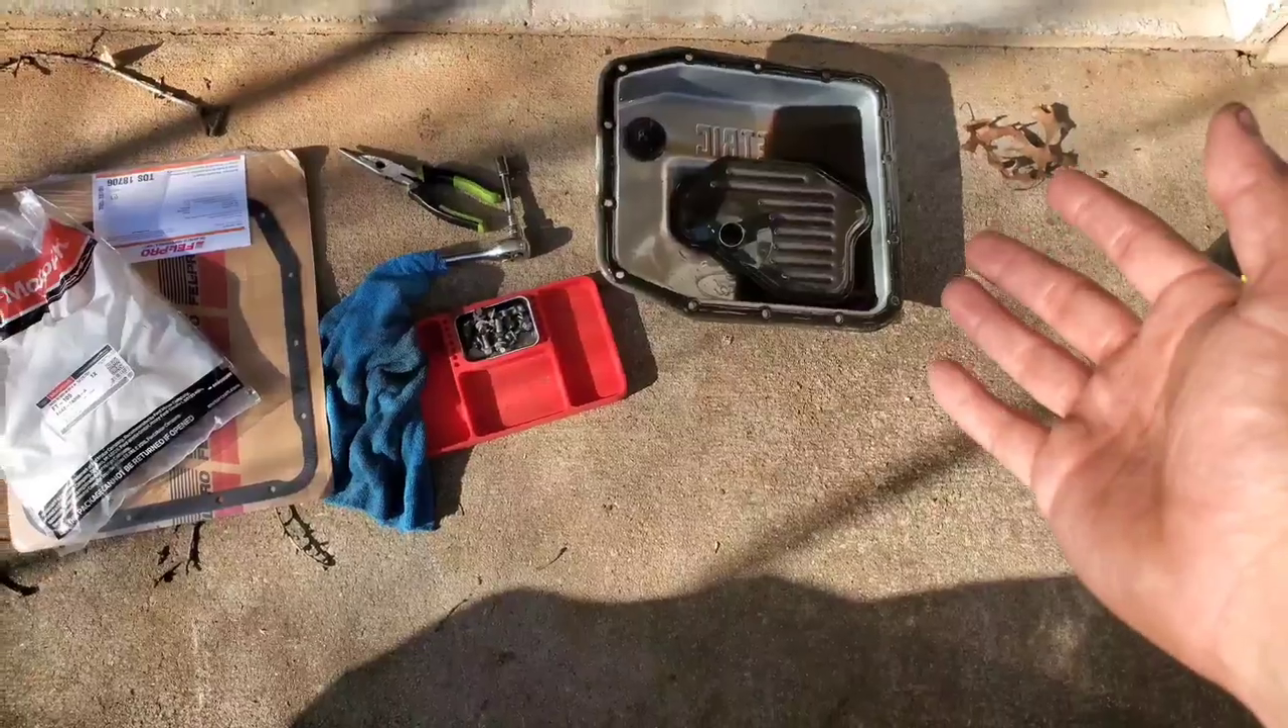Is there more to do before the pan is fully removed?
No.